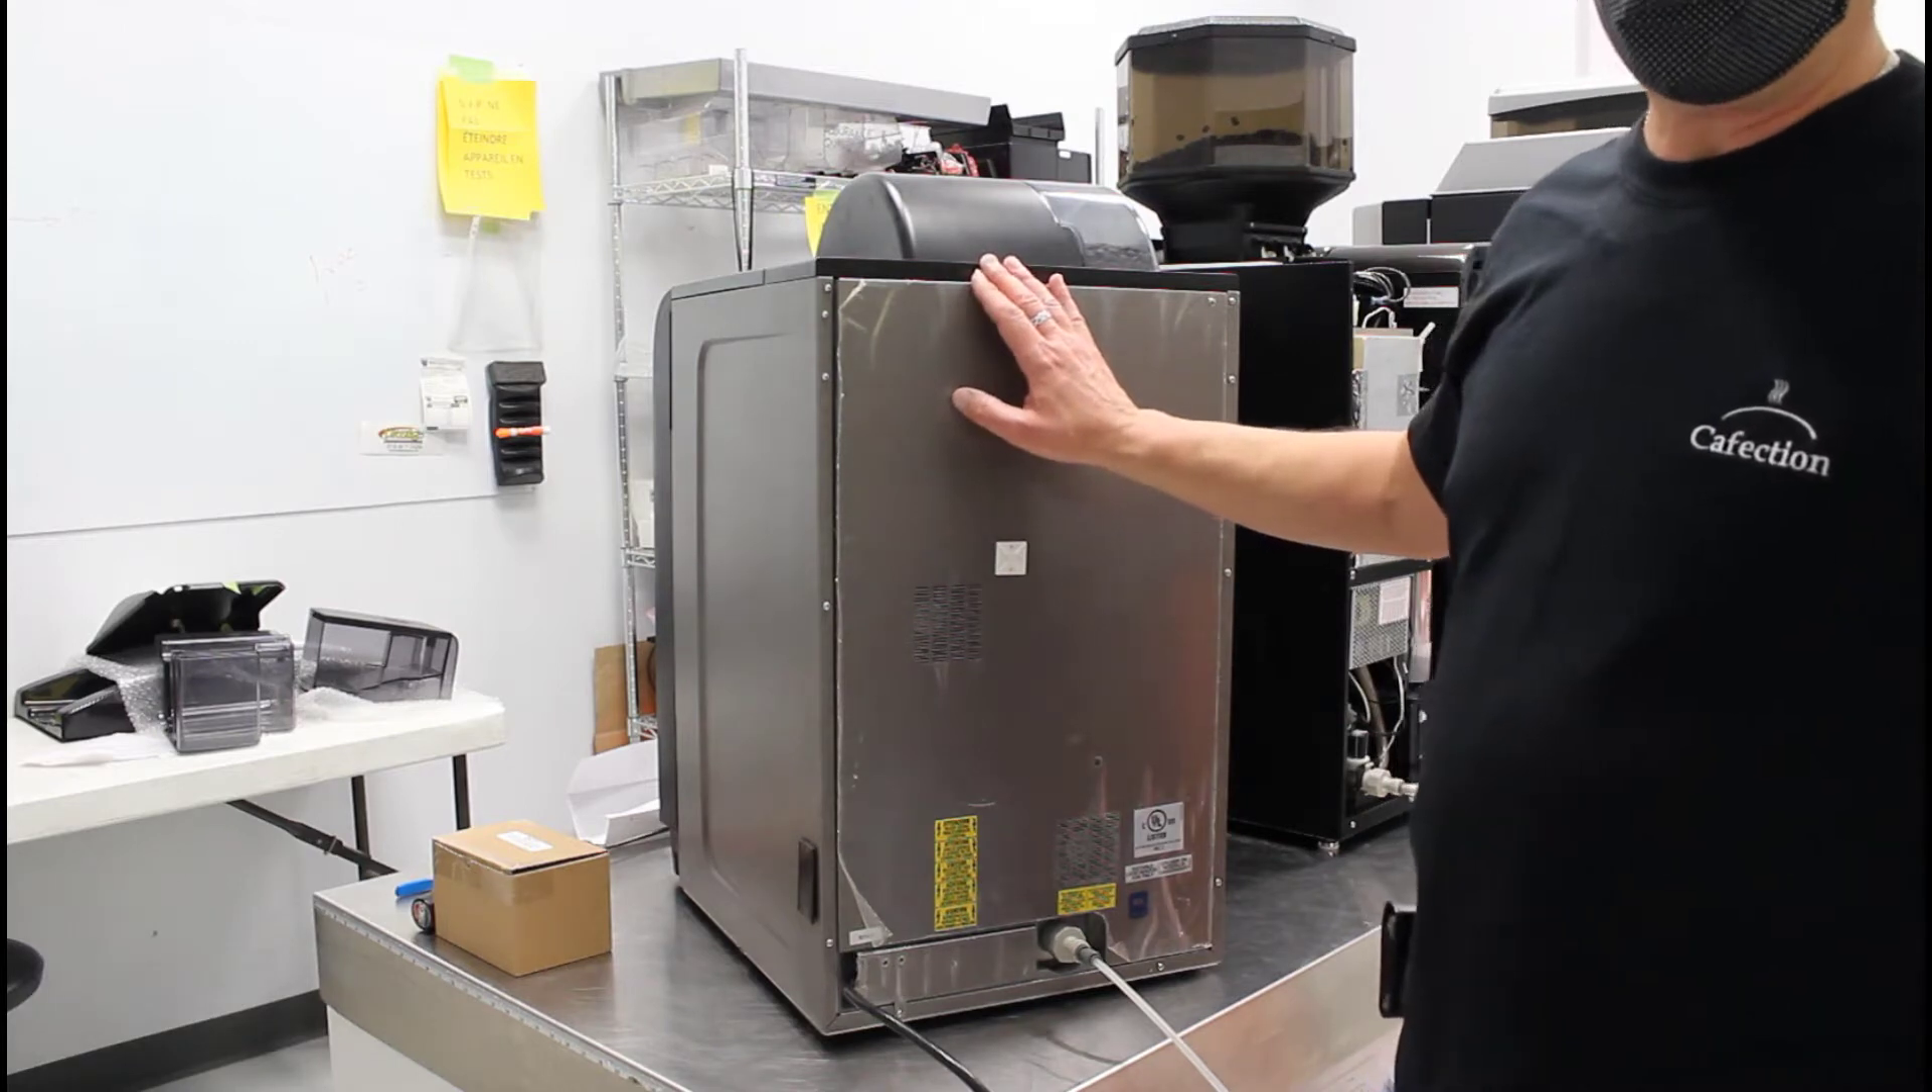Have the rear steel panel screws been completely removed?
No.